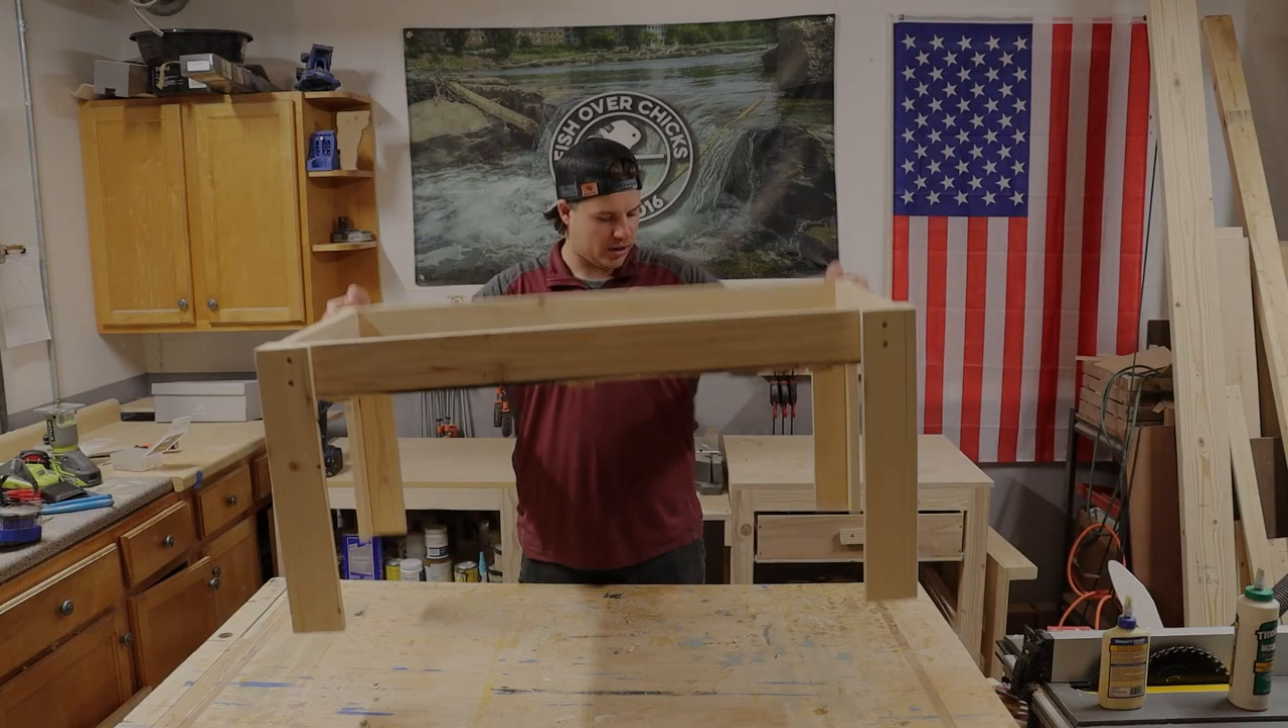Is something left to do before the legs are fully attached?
No.